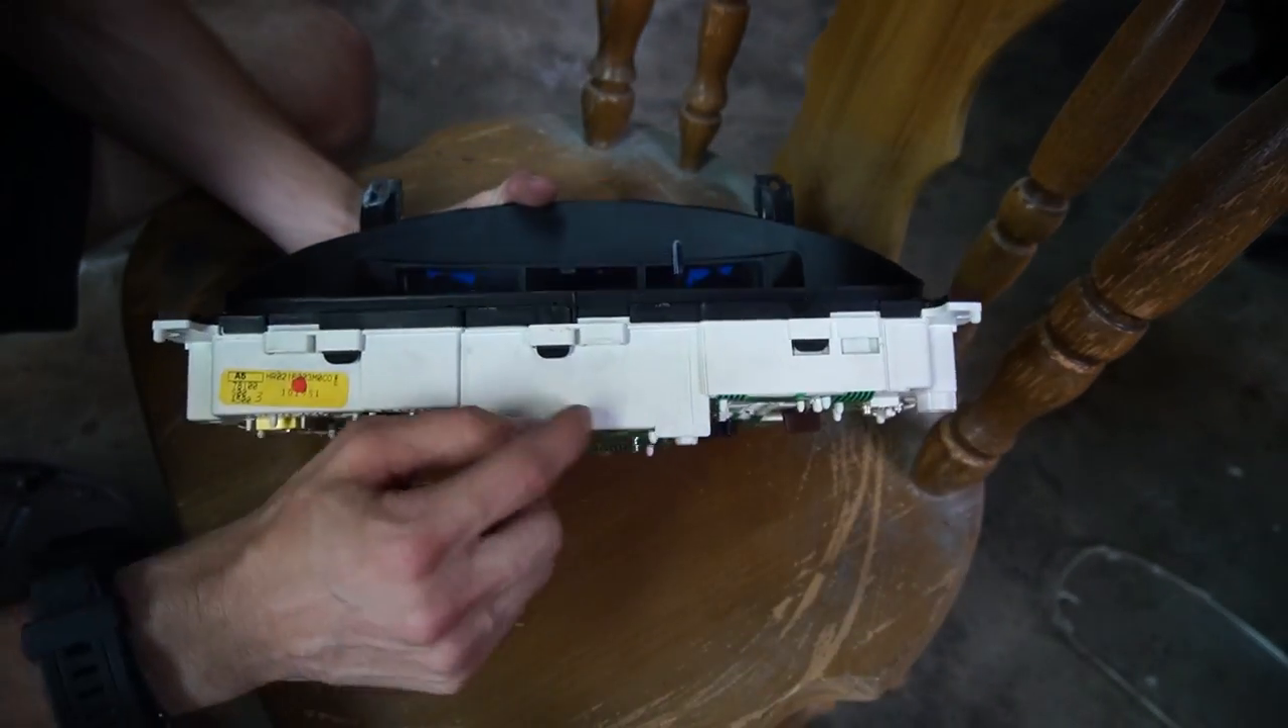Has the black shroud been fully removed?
No.